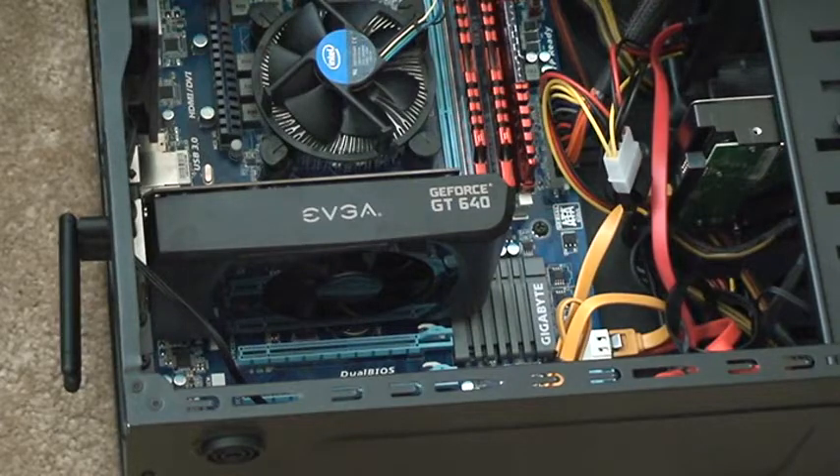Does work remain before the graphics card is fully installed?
No.